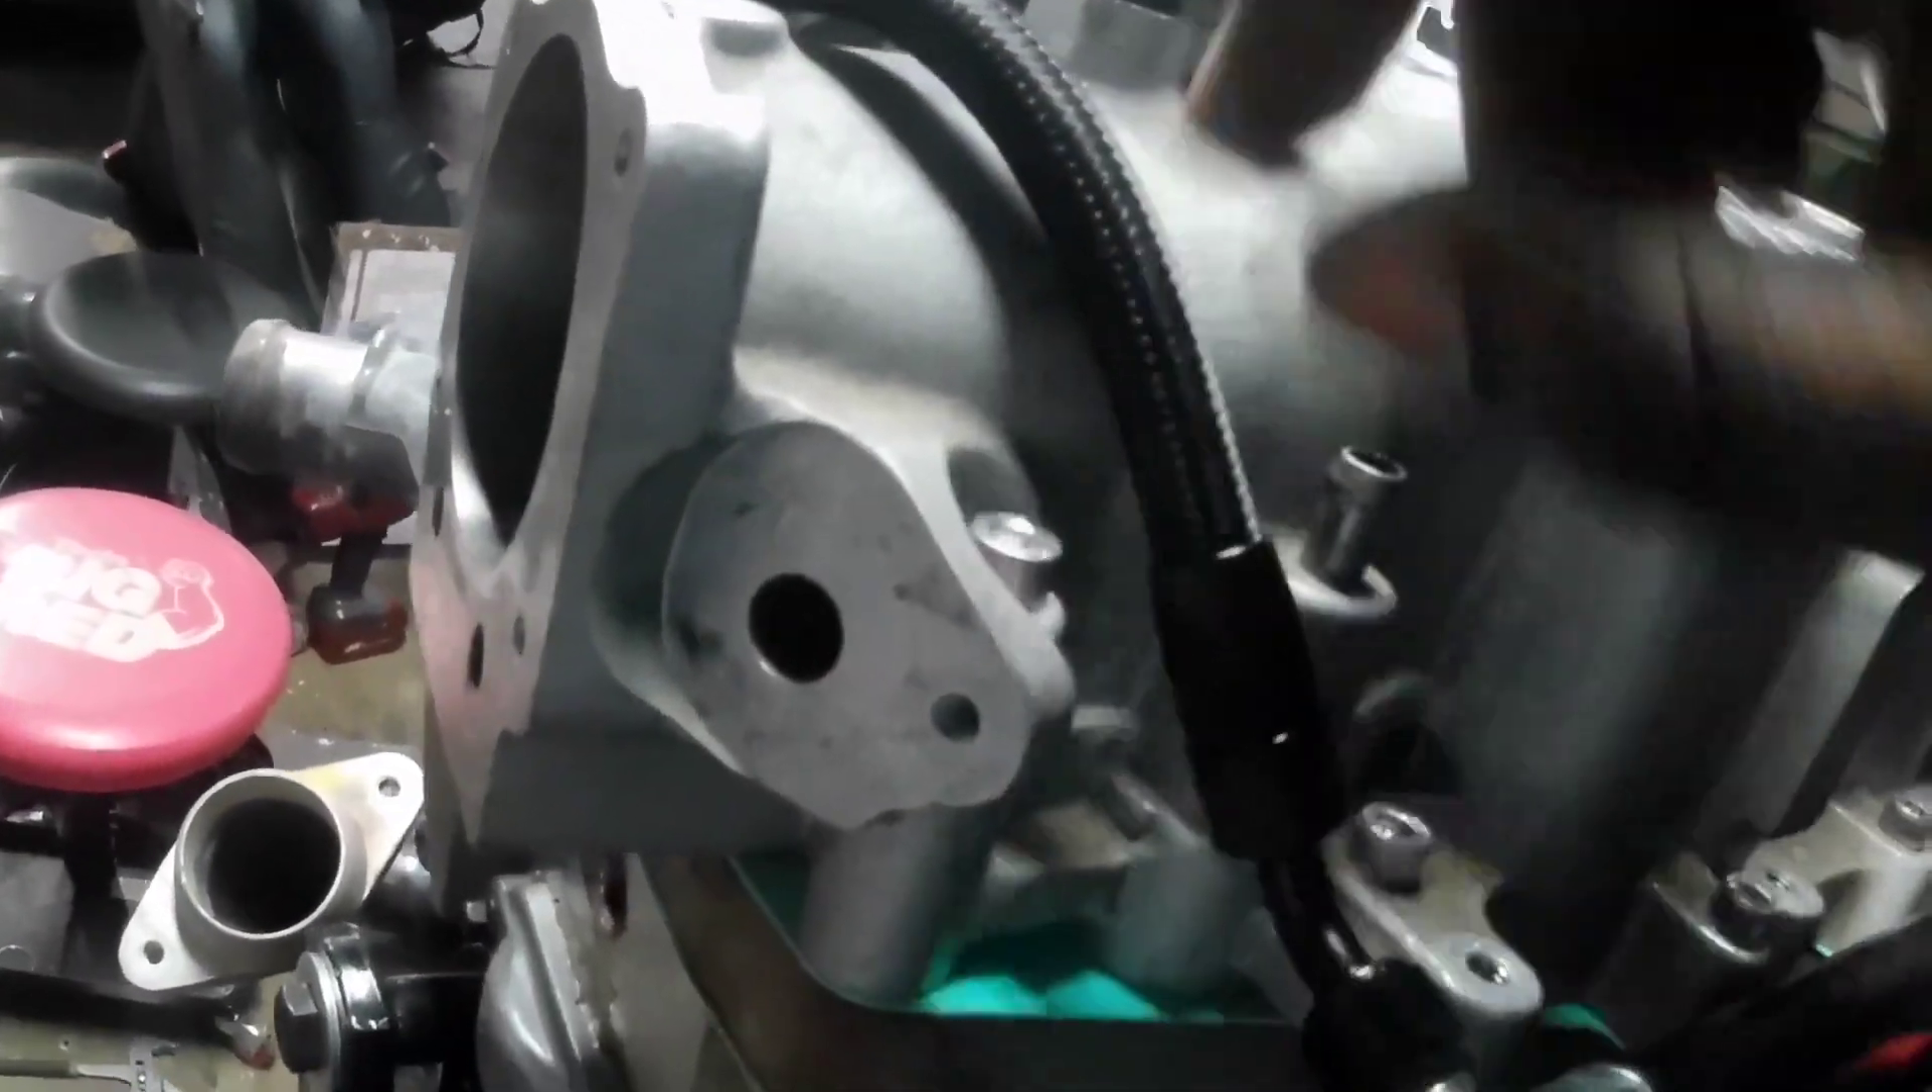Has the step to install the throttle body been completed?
No.